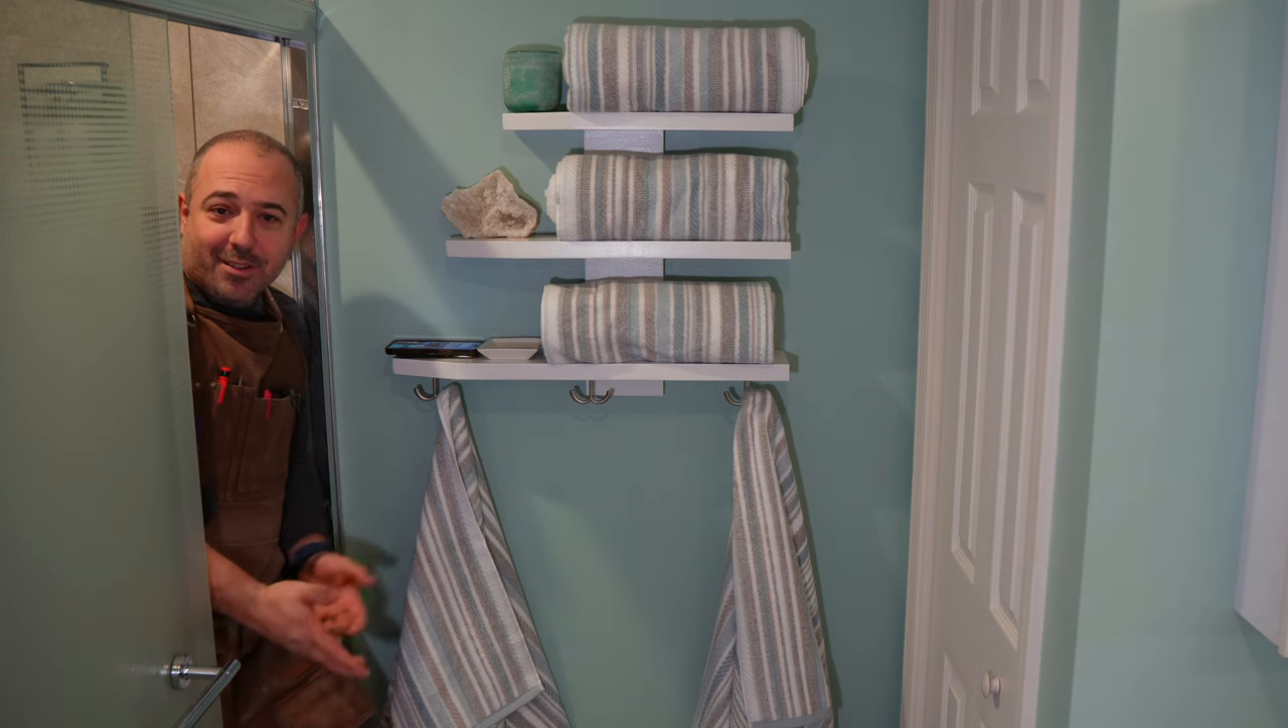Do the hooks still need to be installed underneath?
No.